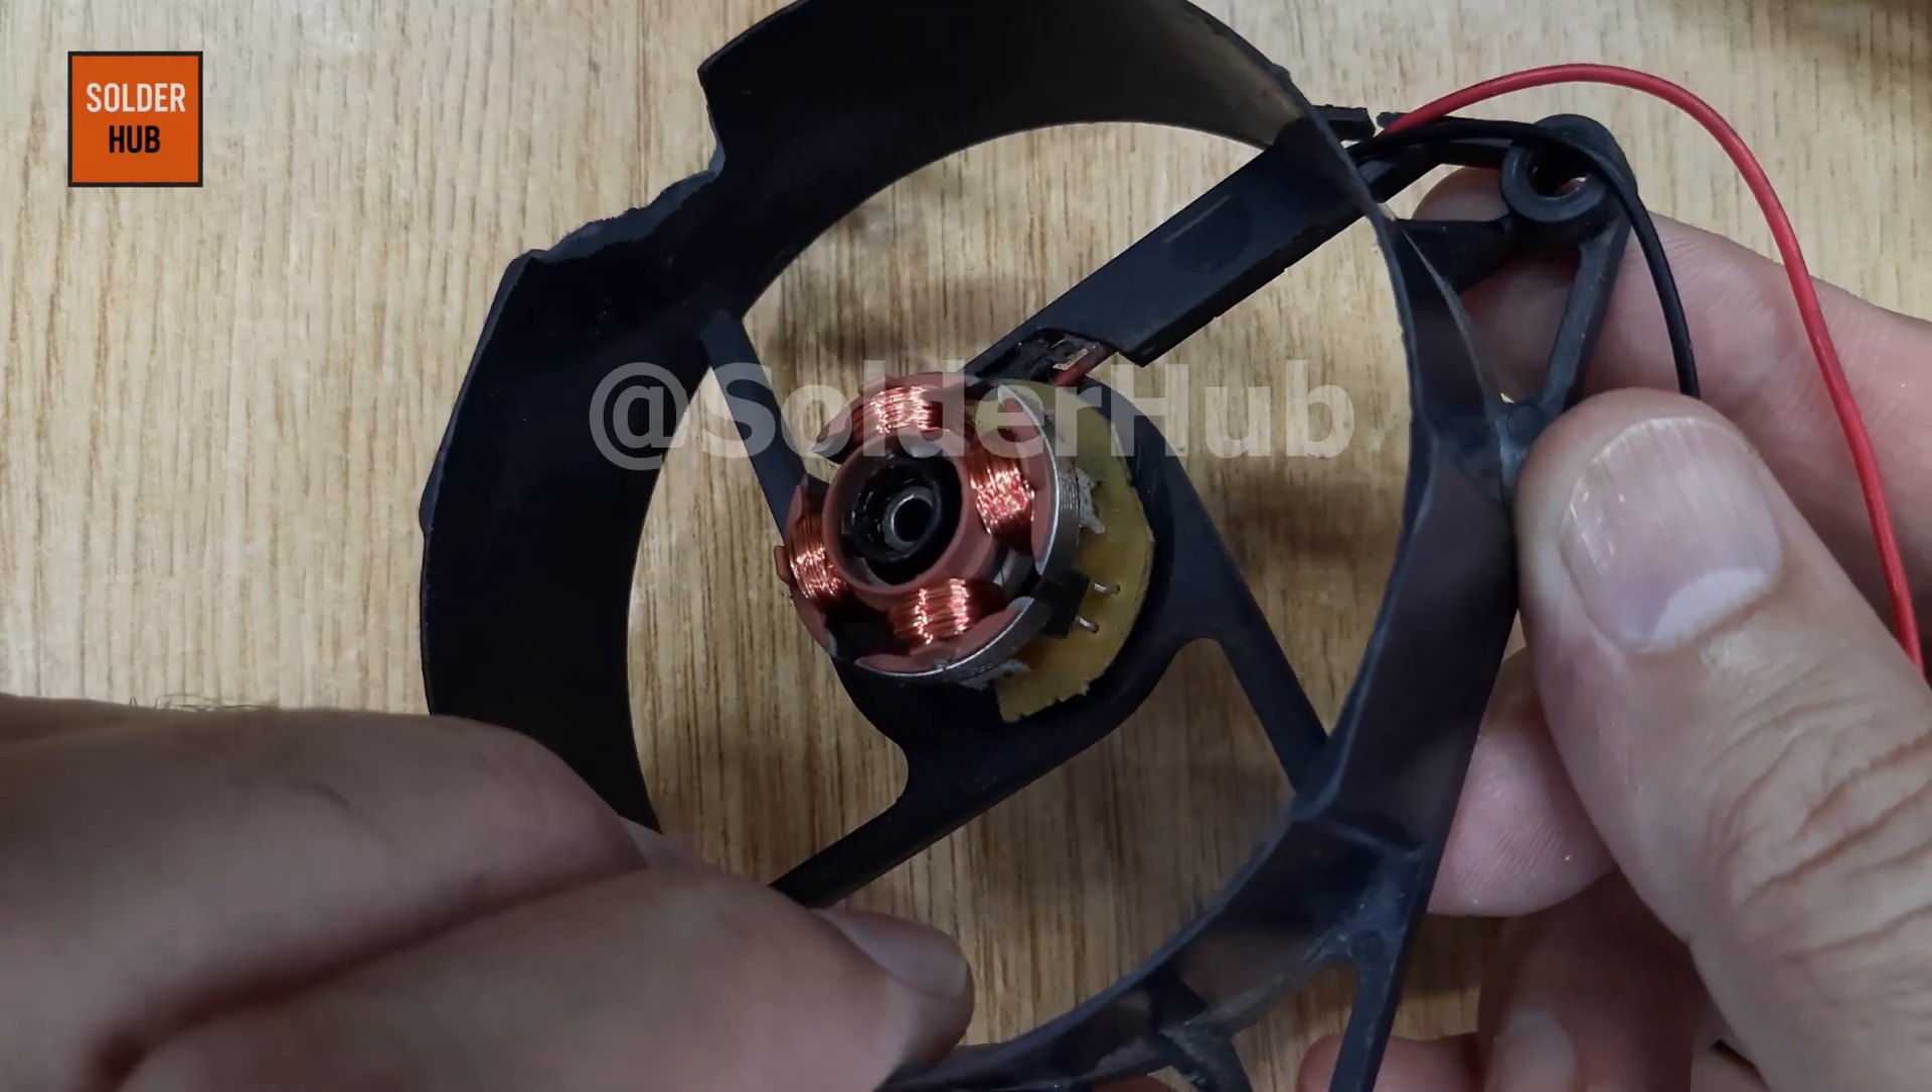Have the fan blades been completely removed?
Yes.